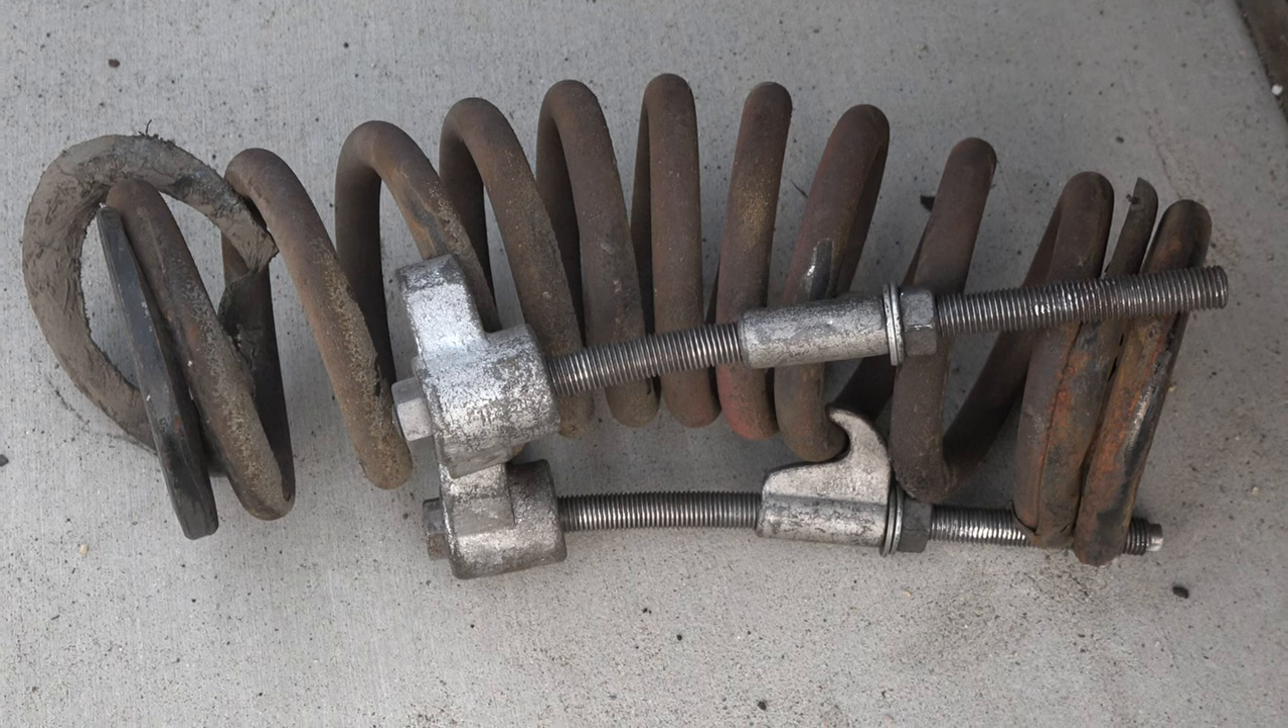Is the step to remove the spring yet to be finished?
No.